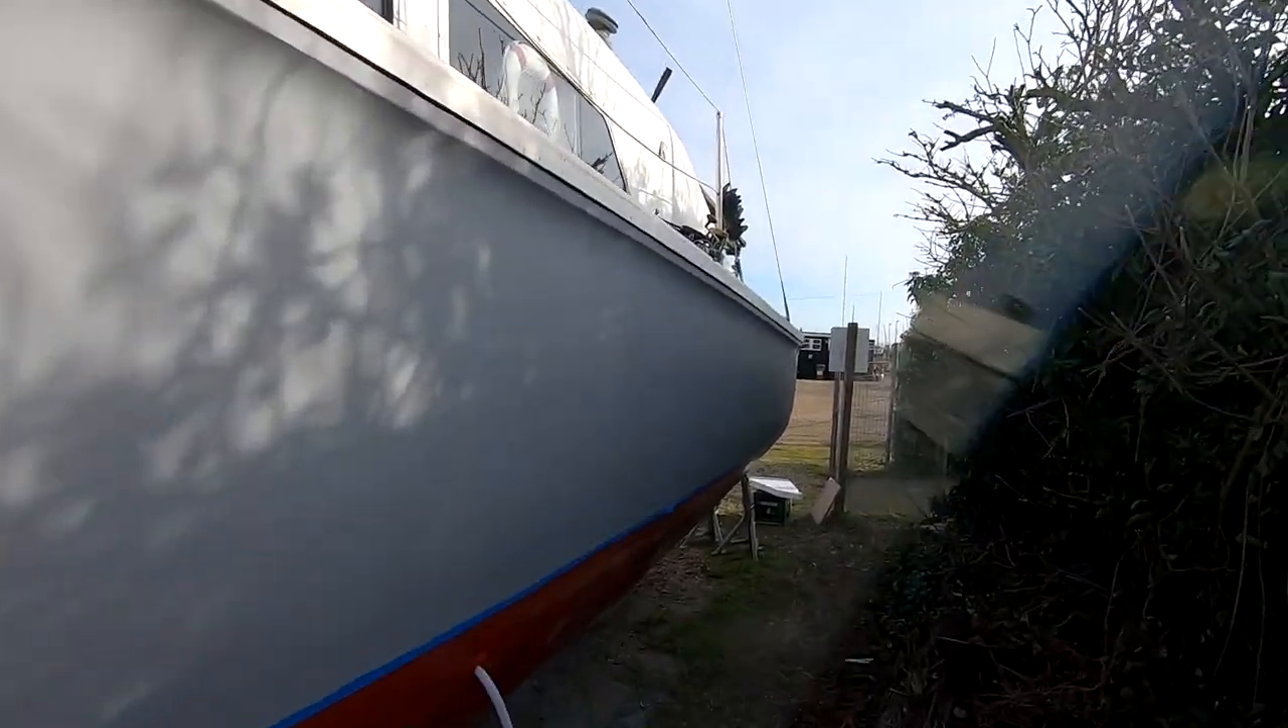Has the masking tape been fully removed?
No.